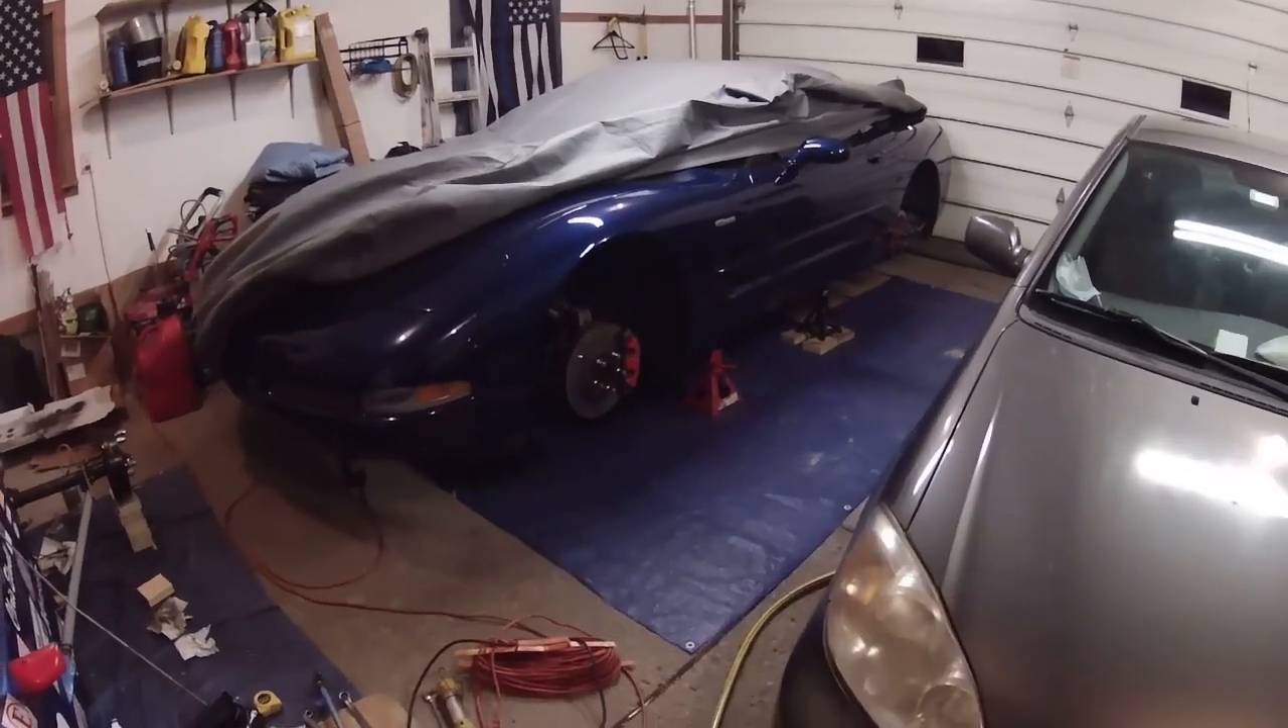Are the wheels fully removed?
Yes.